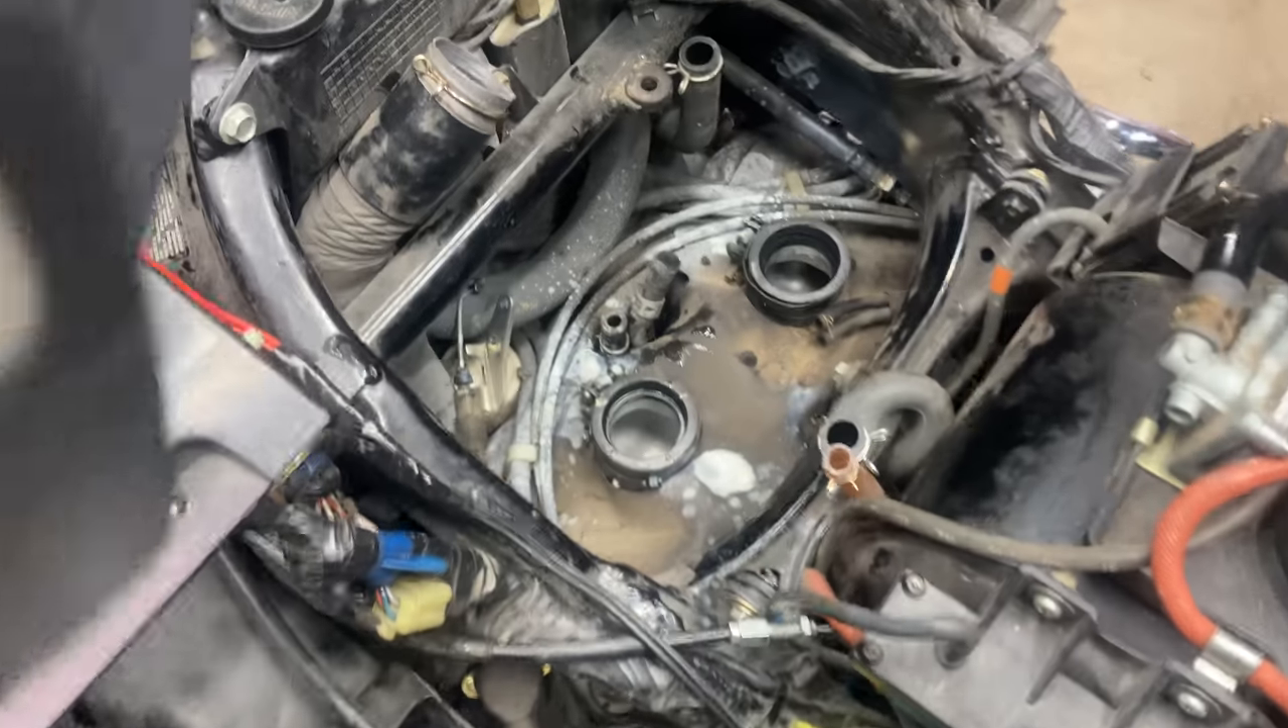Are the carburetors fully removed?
Yes.